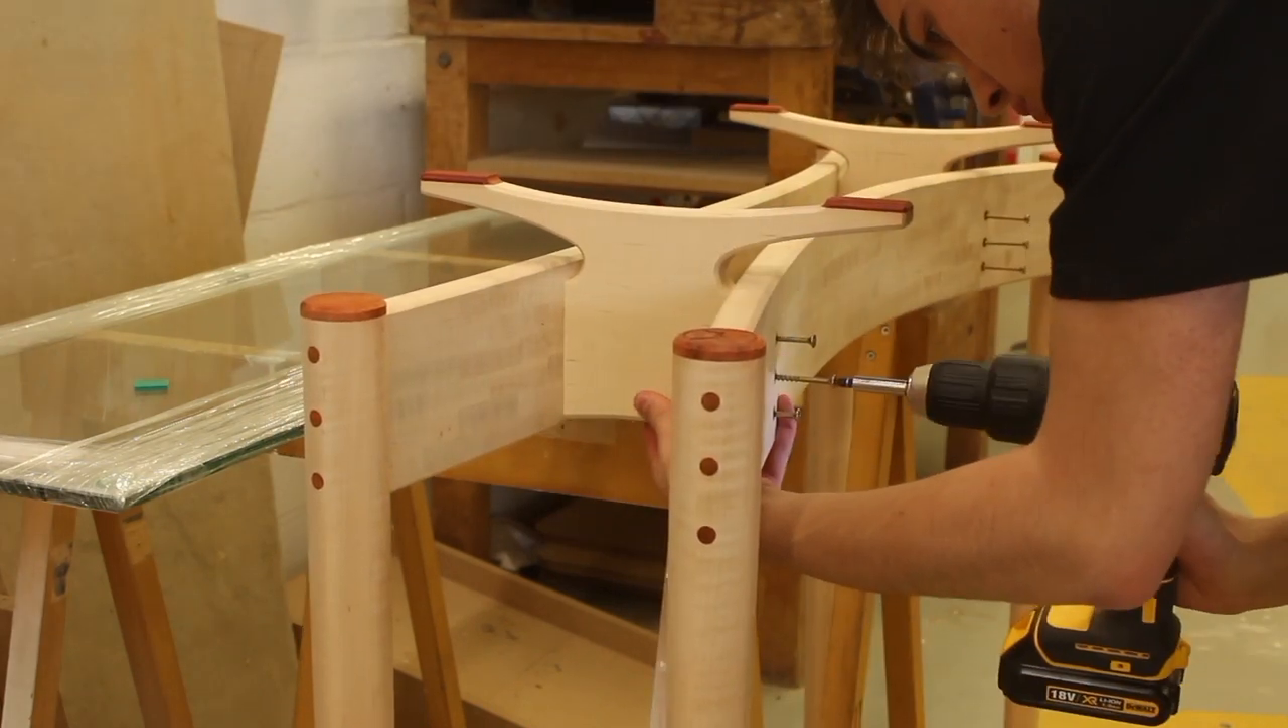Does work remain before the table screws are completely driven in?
Yes.